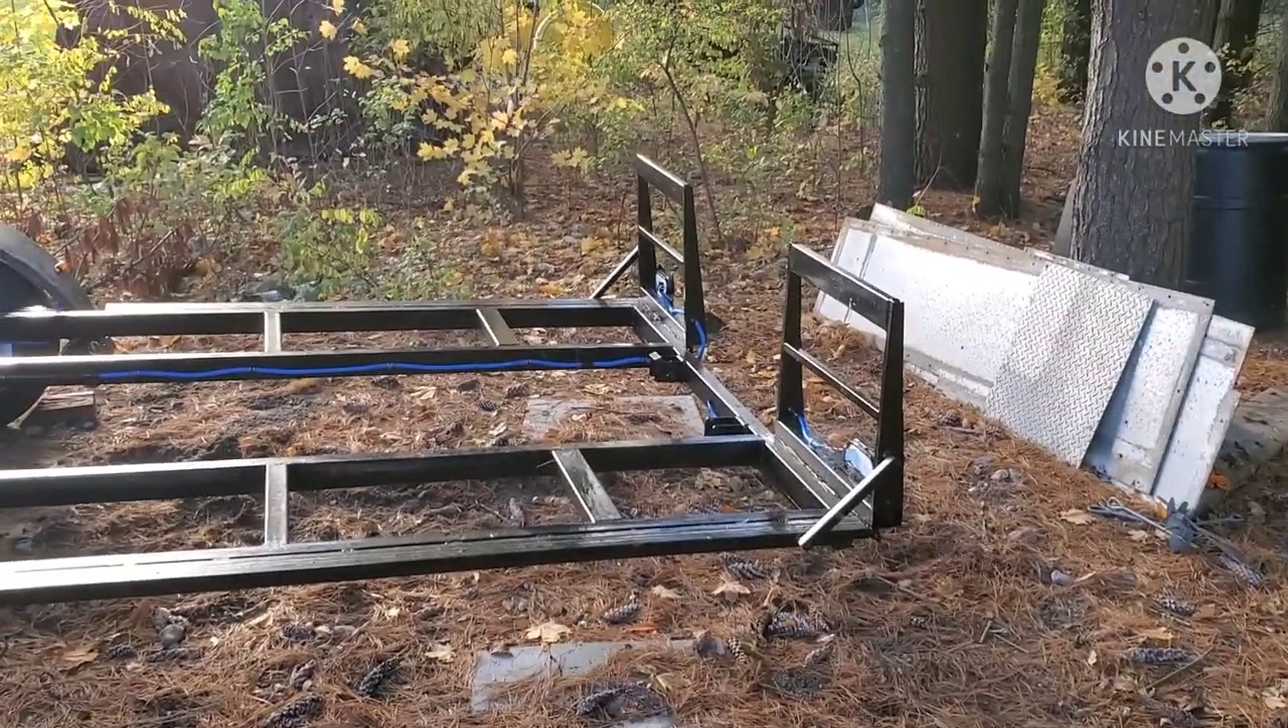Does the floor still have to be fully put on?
Yes.